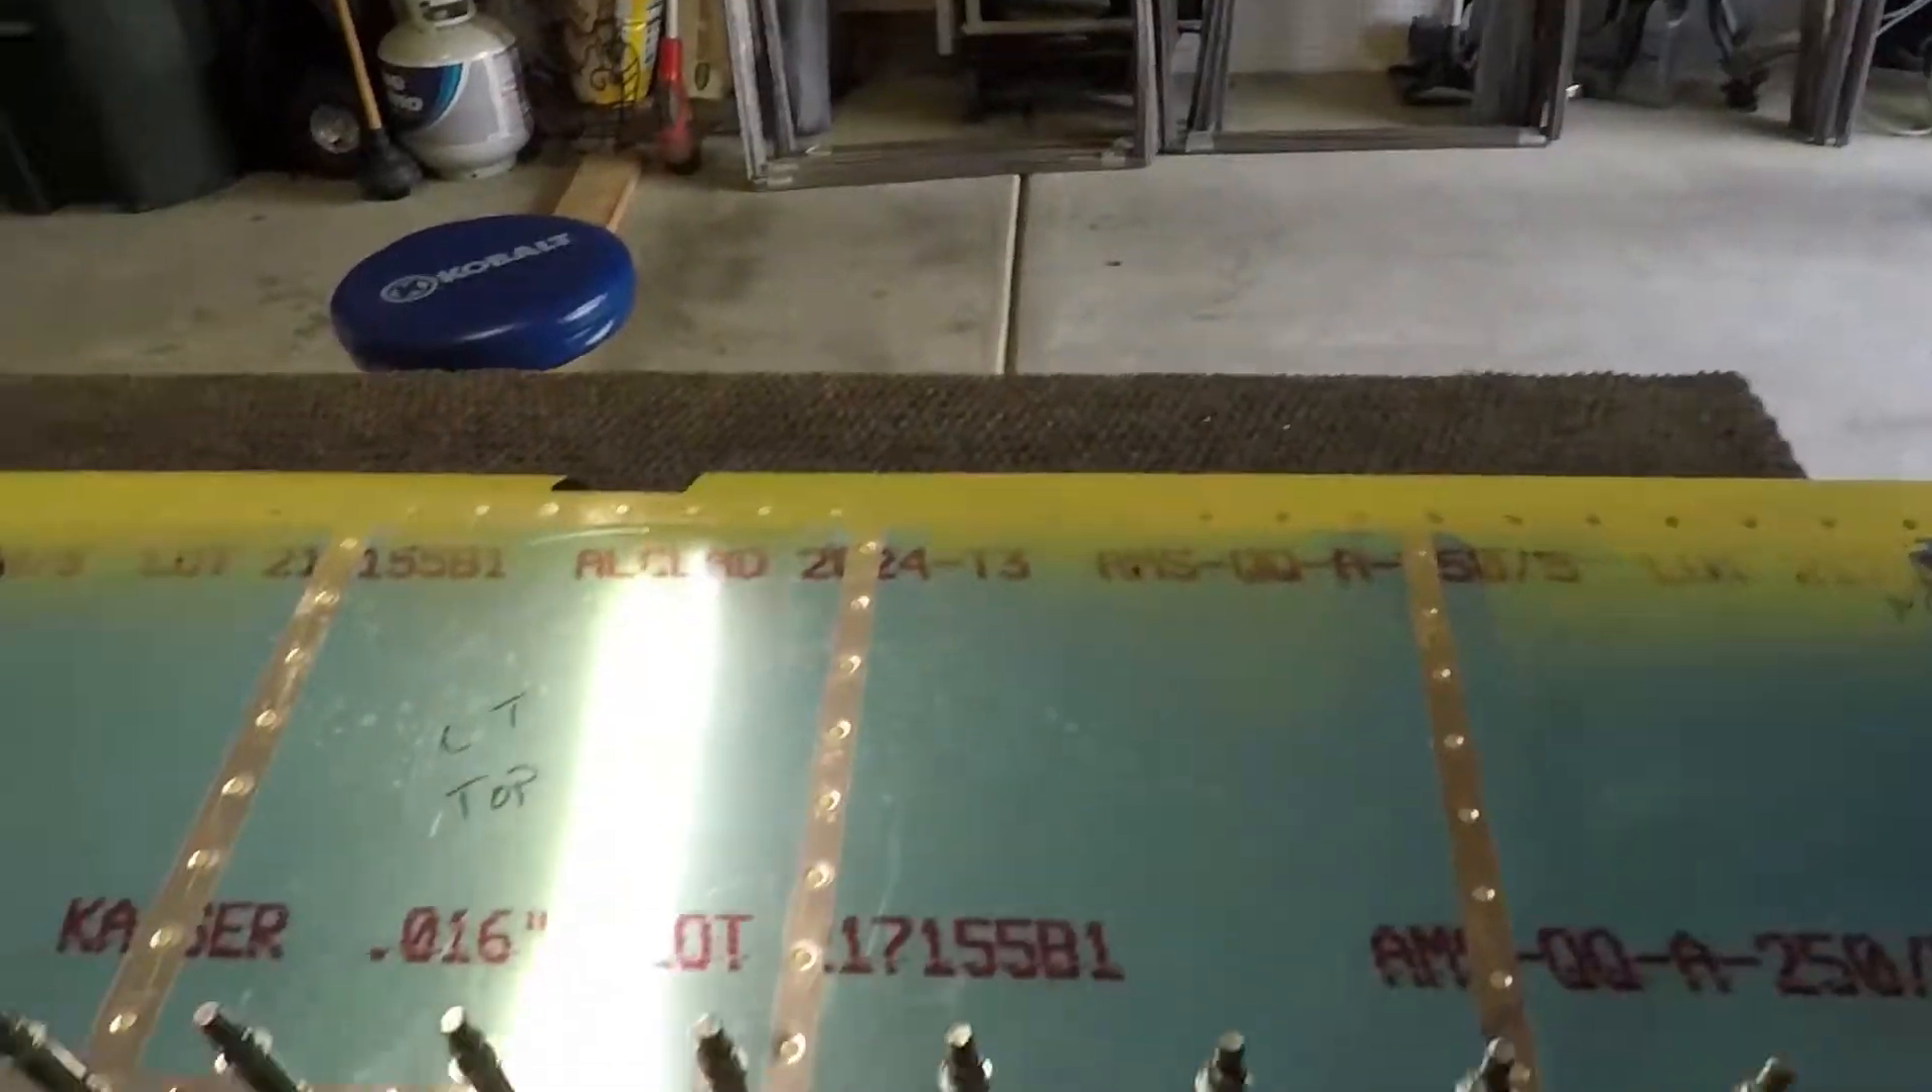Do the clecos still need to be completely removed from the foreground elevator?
Yes.